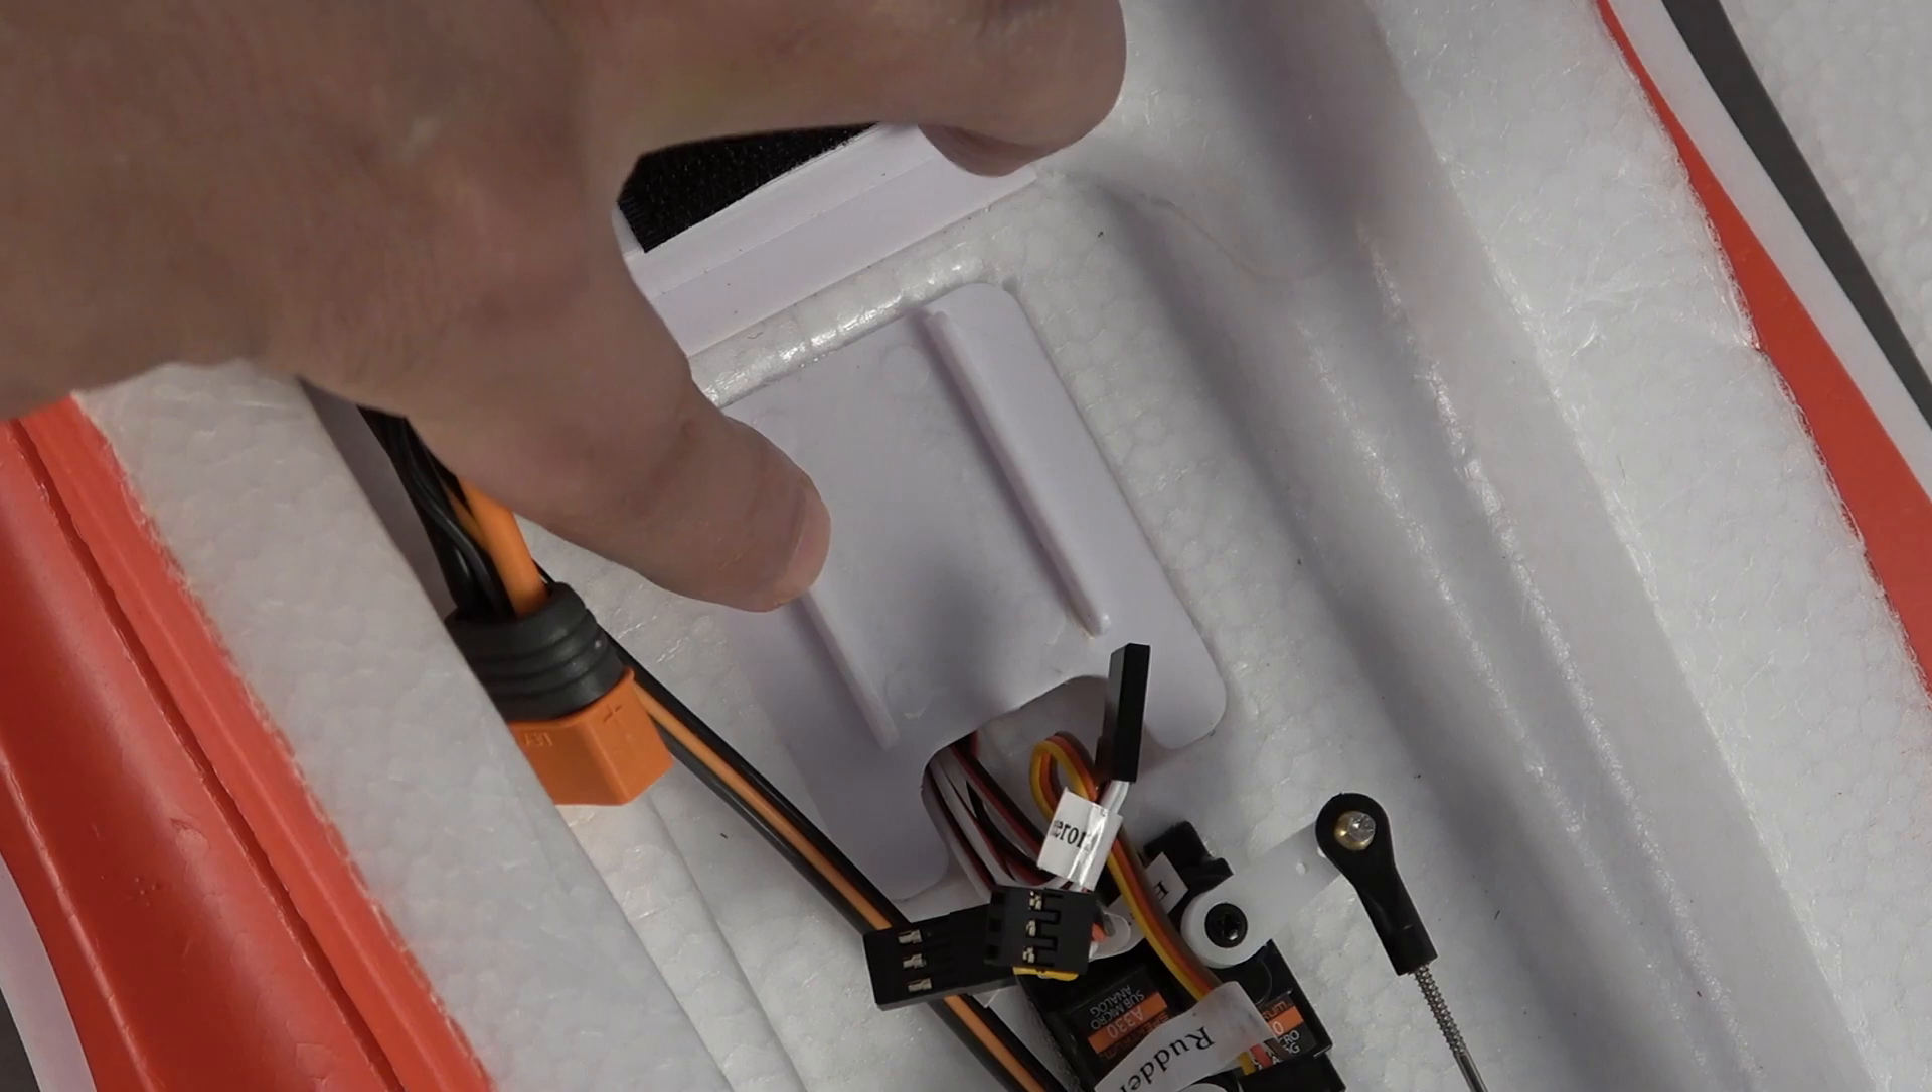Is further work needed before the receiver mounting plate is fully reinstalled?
No.